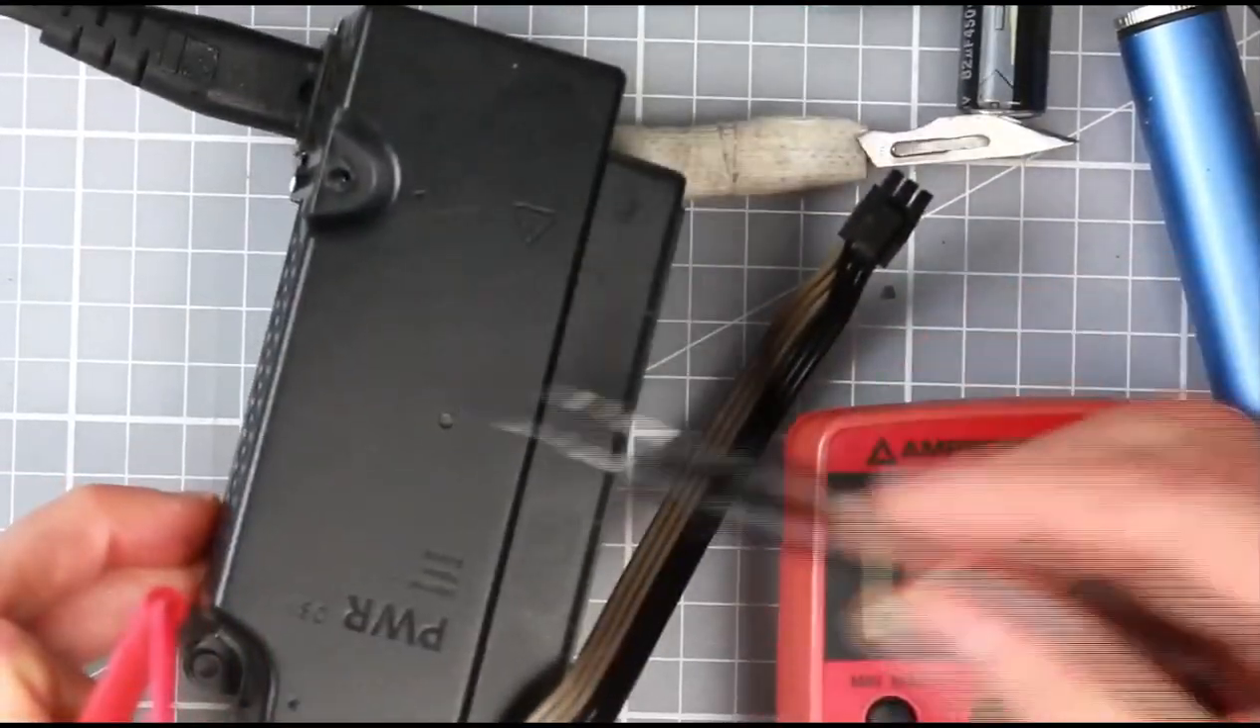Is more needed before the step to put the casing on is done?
No.